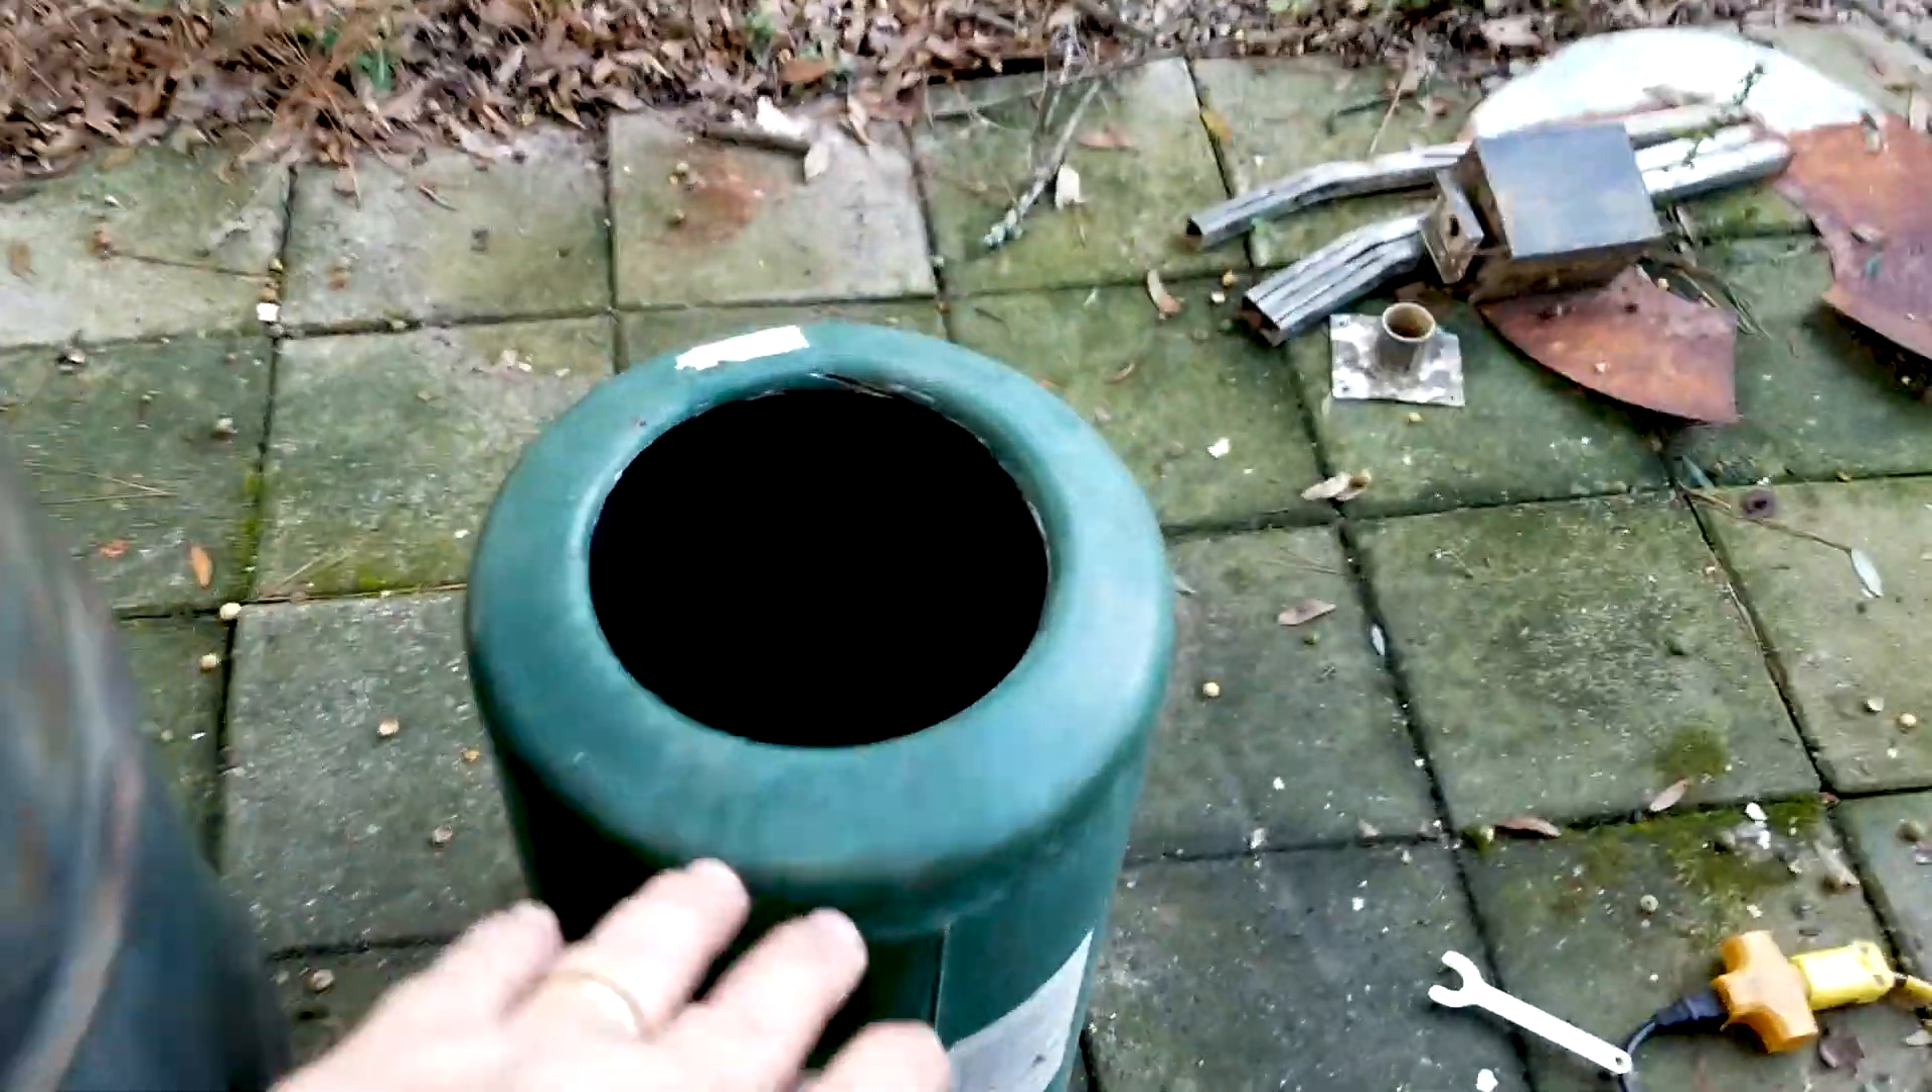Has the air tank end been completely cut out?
Yes.